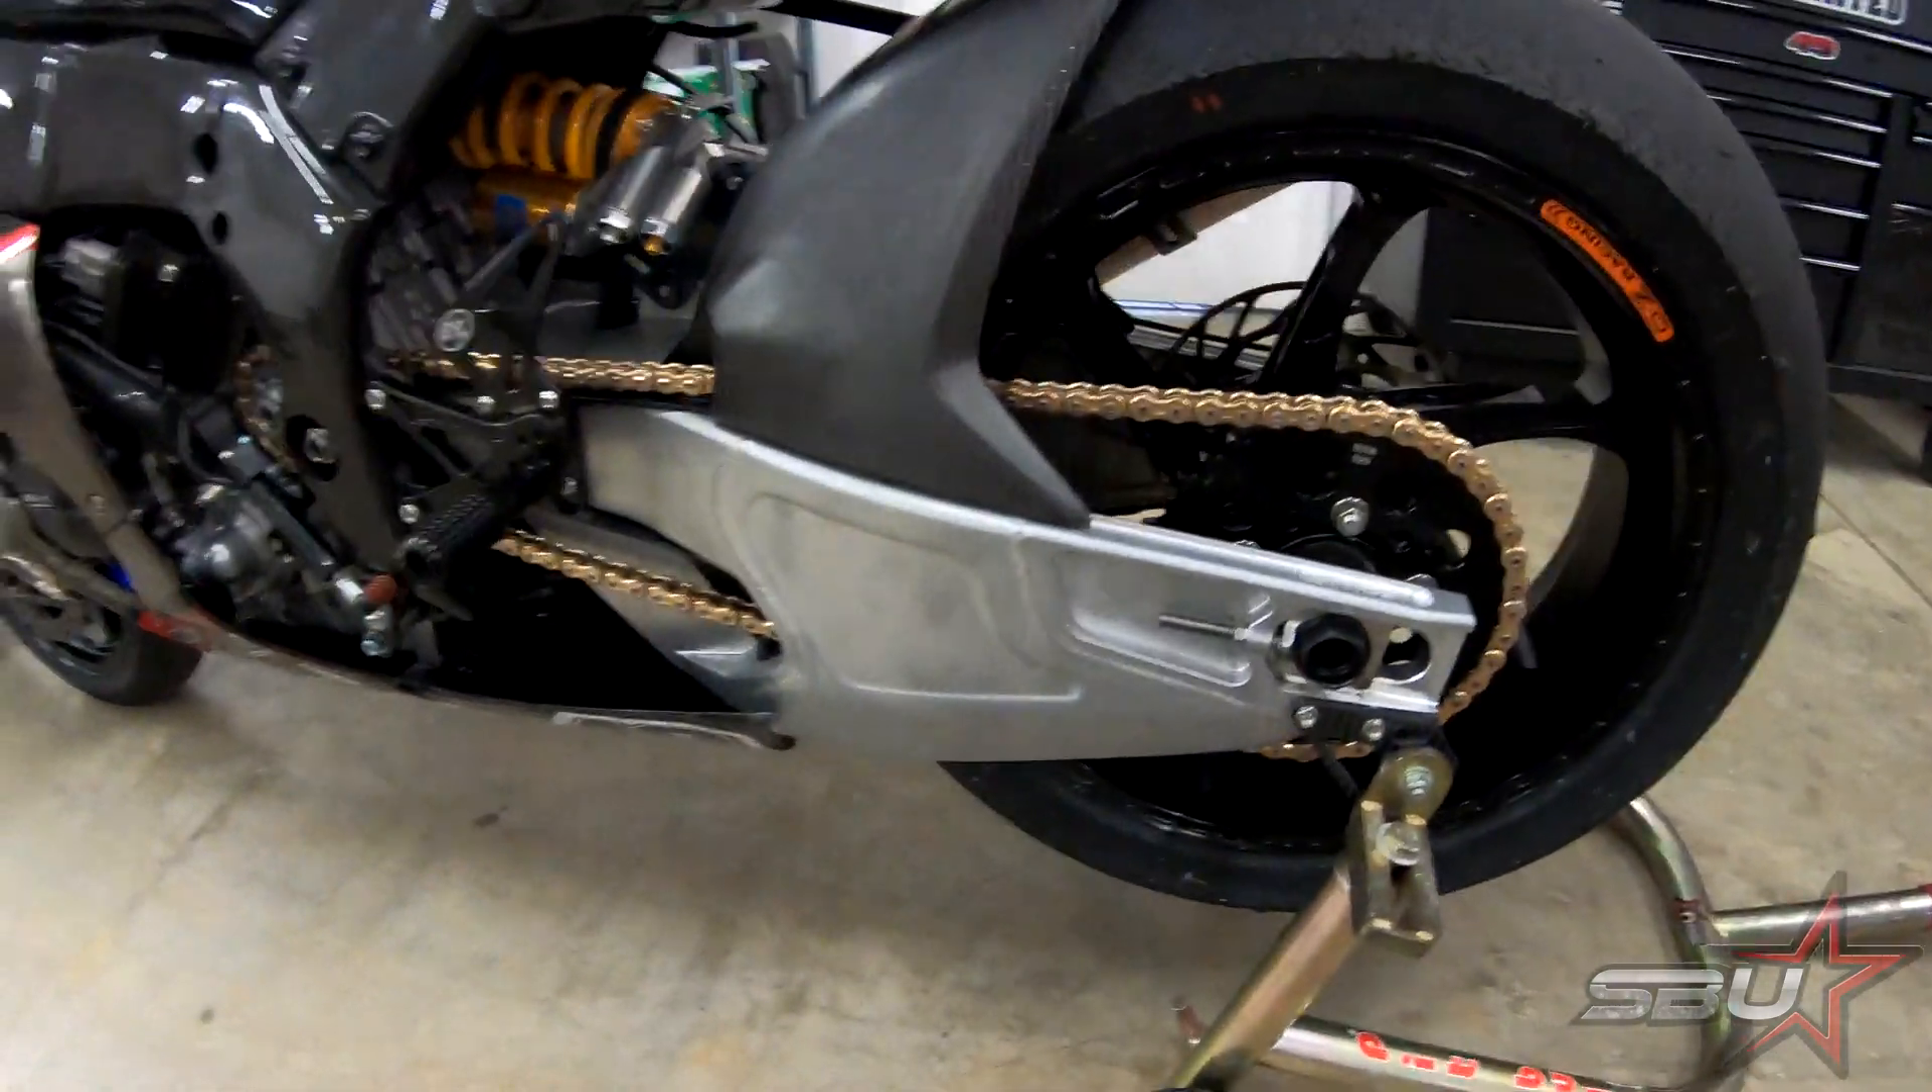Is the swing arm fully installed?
Yes.